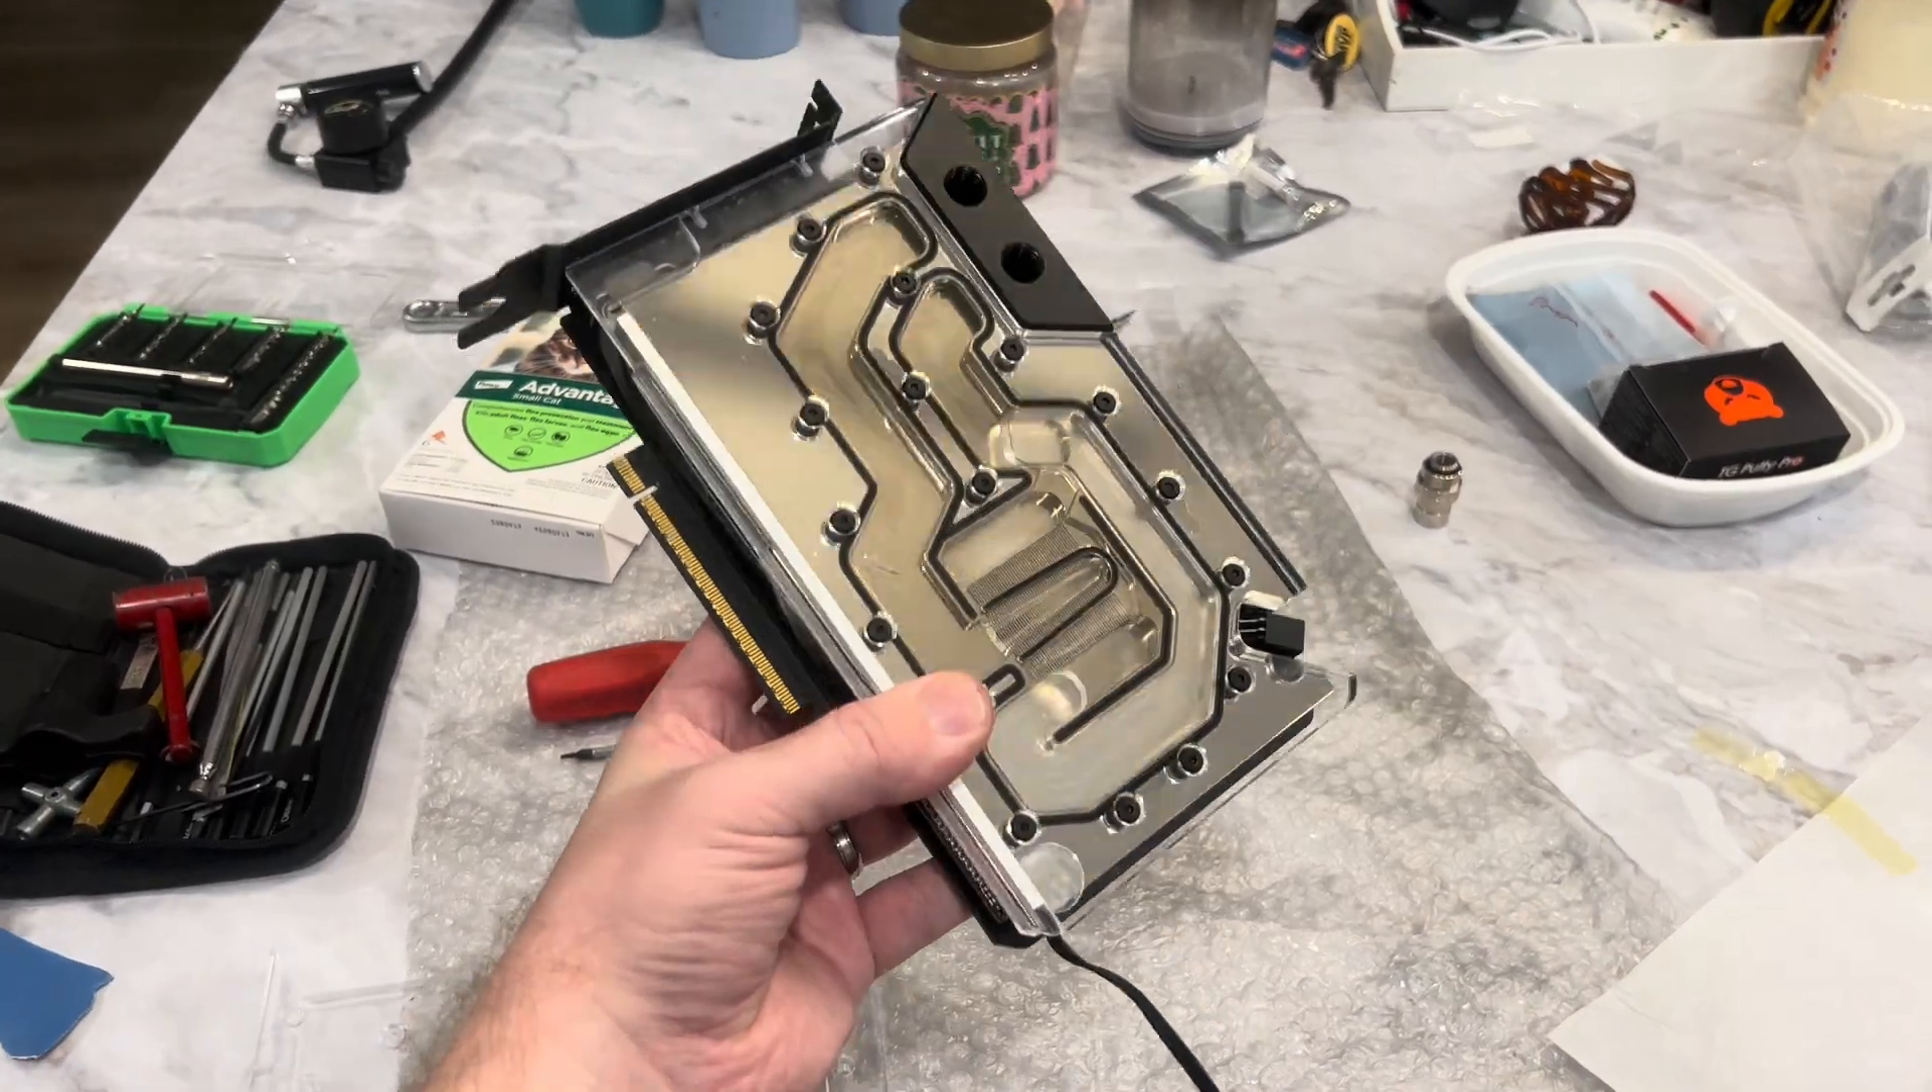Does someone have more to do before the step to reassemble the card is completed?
No.